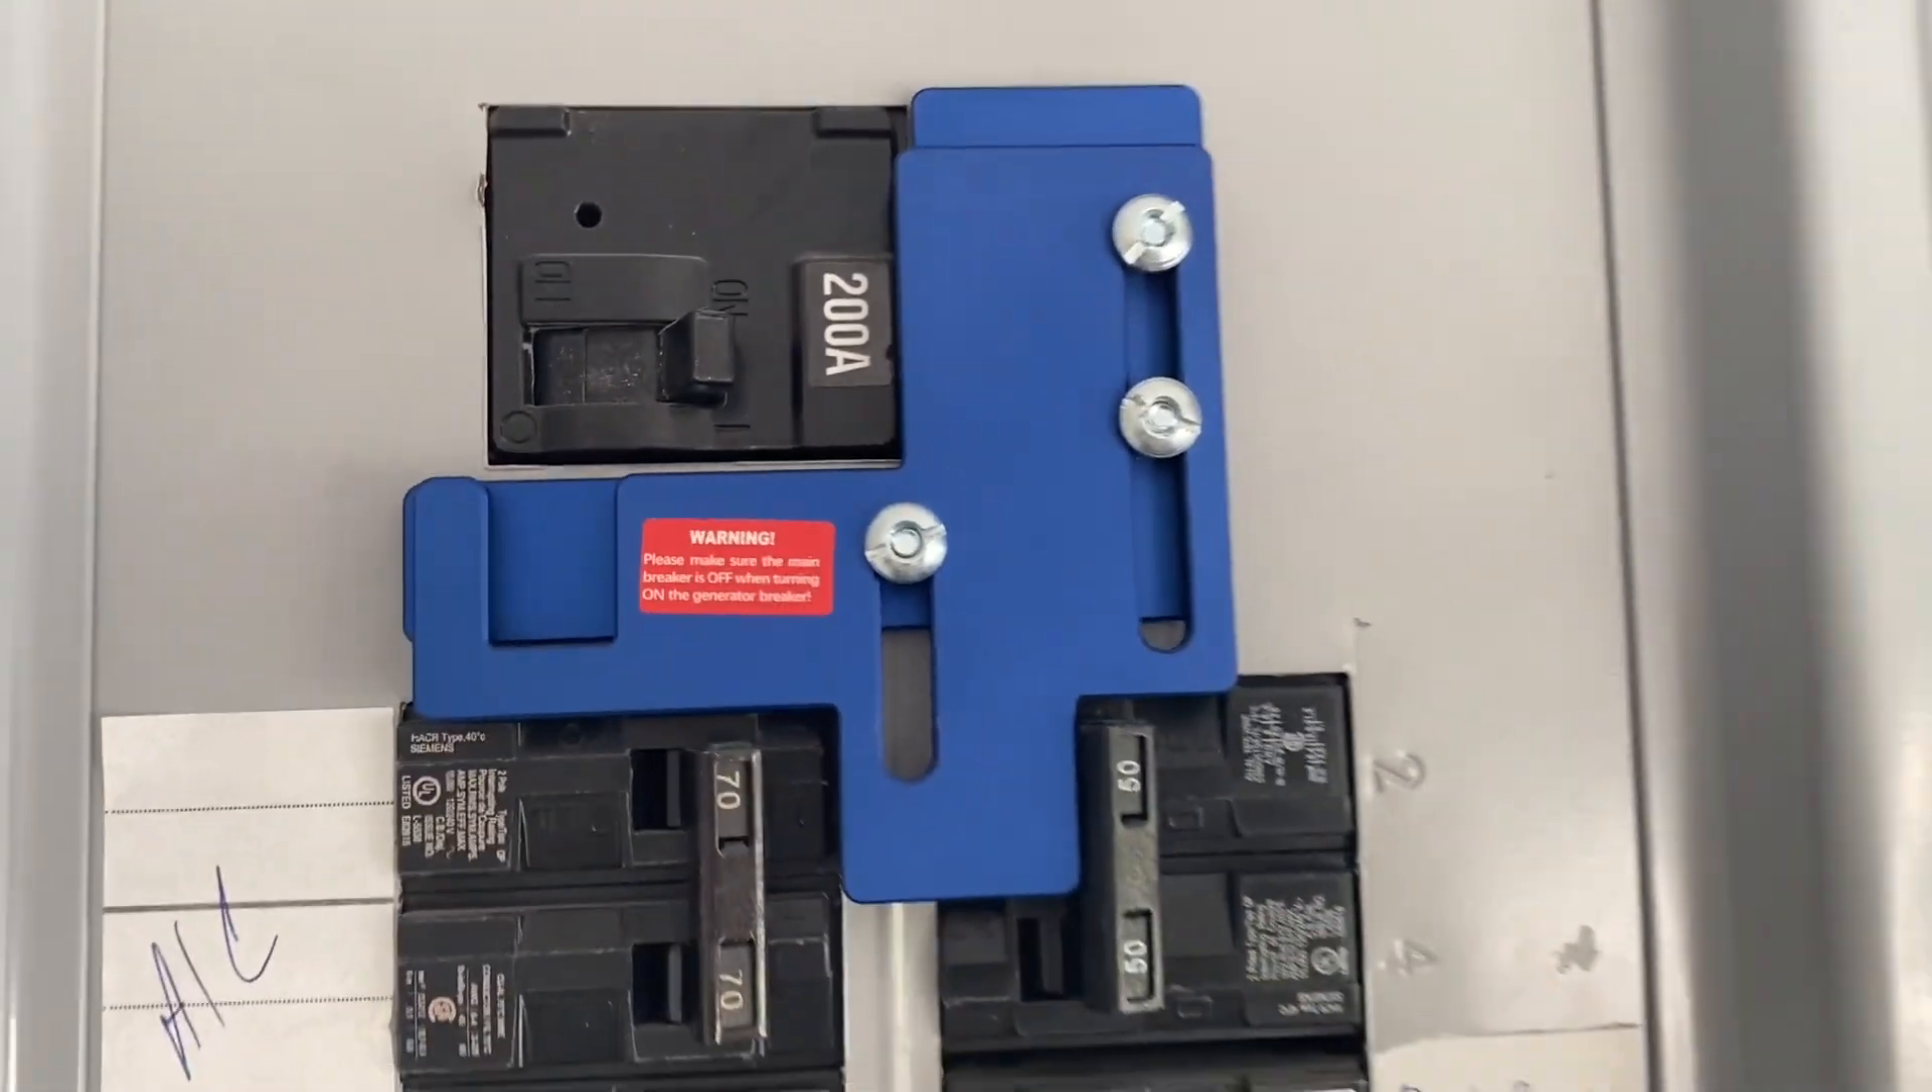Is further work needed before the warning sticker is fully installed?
No.